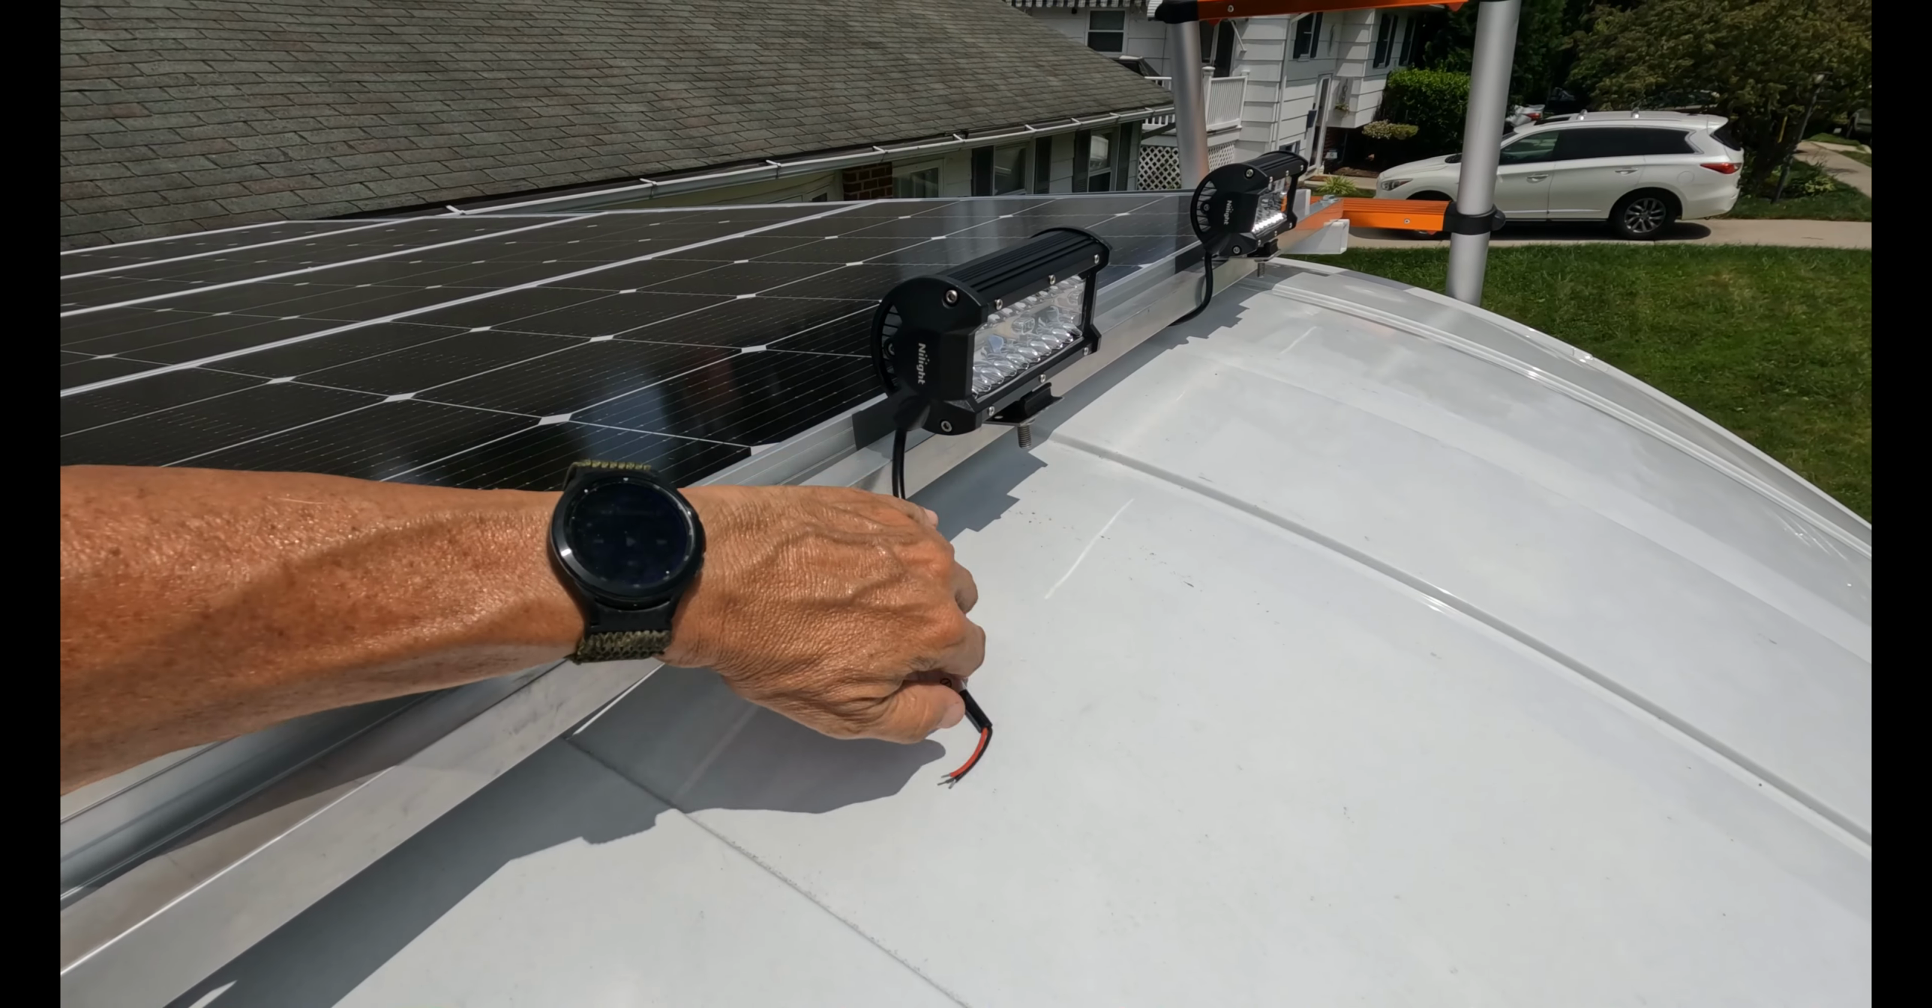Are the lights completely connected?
No.